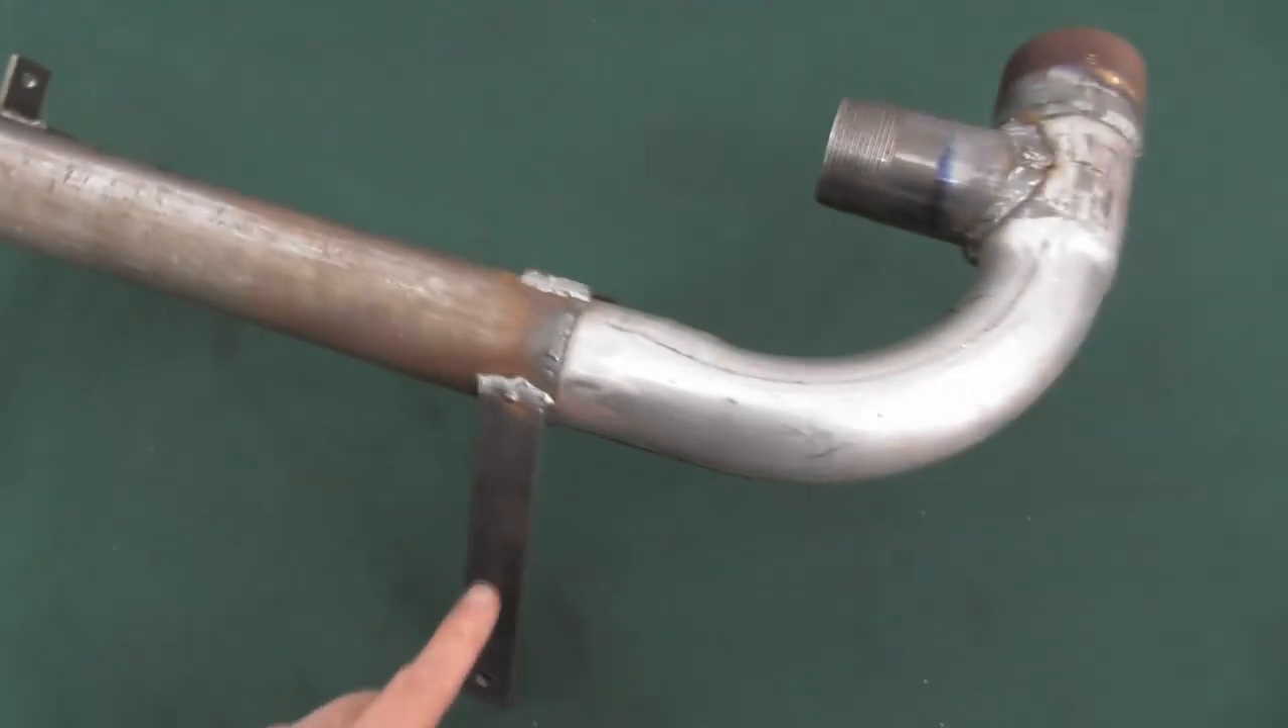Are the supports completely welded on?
Yes.